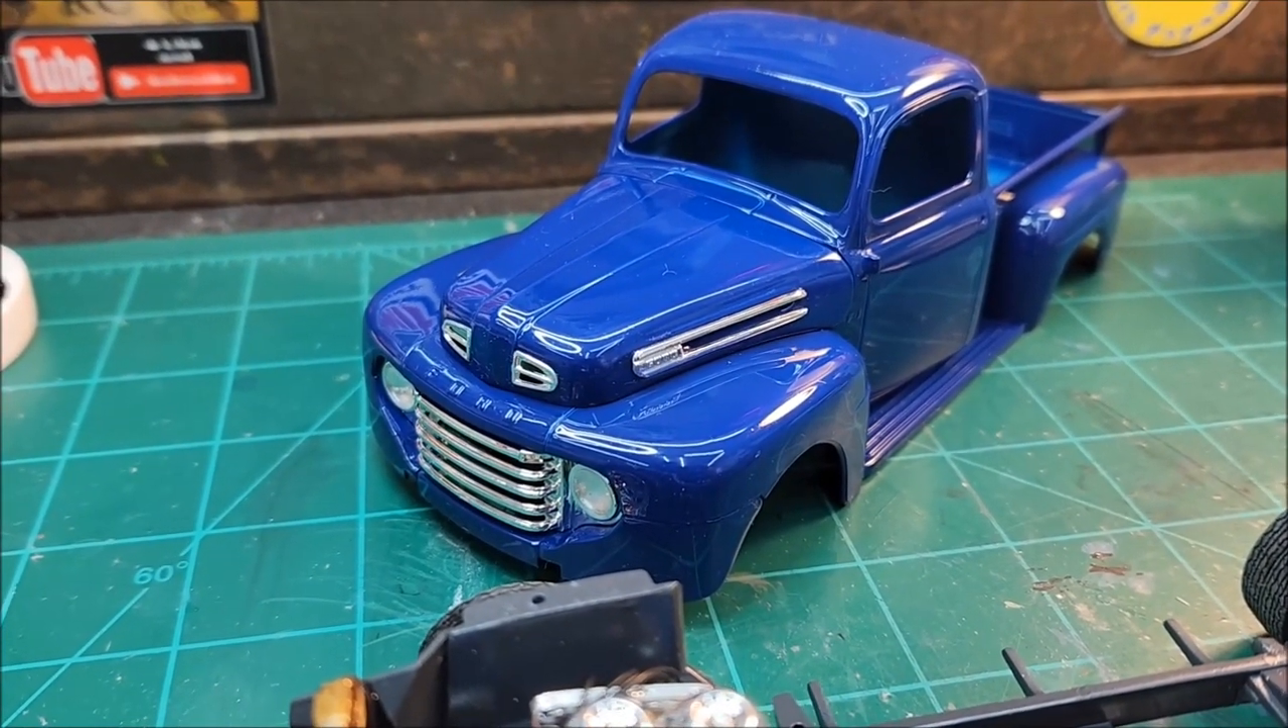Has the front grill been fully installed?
Yes.